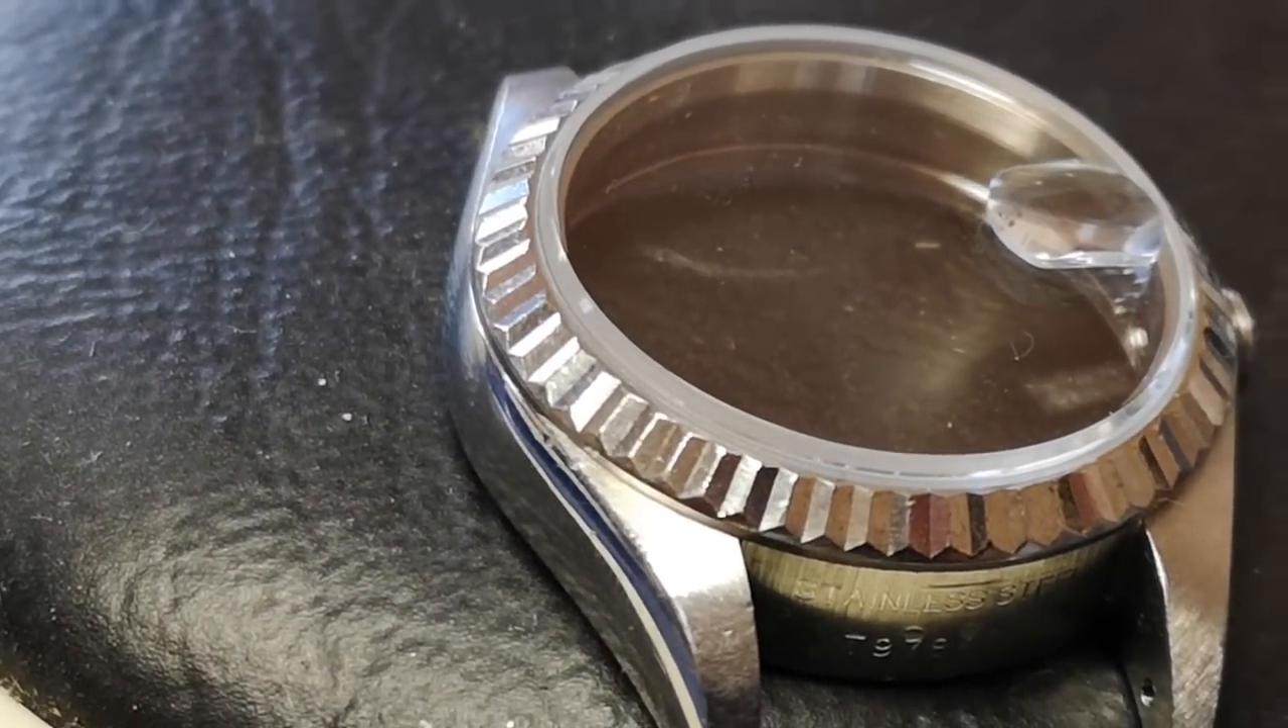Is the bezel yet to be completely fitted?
No.